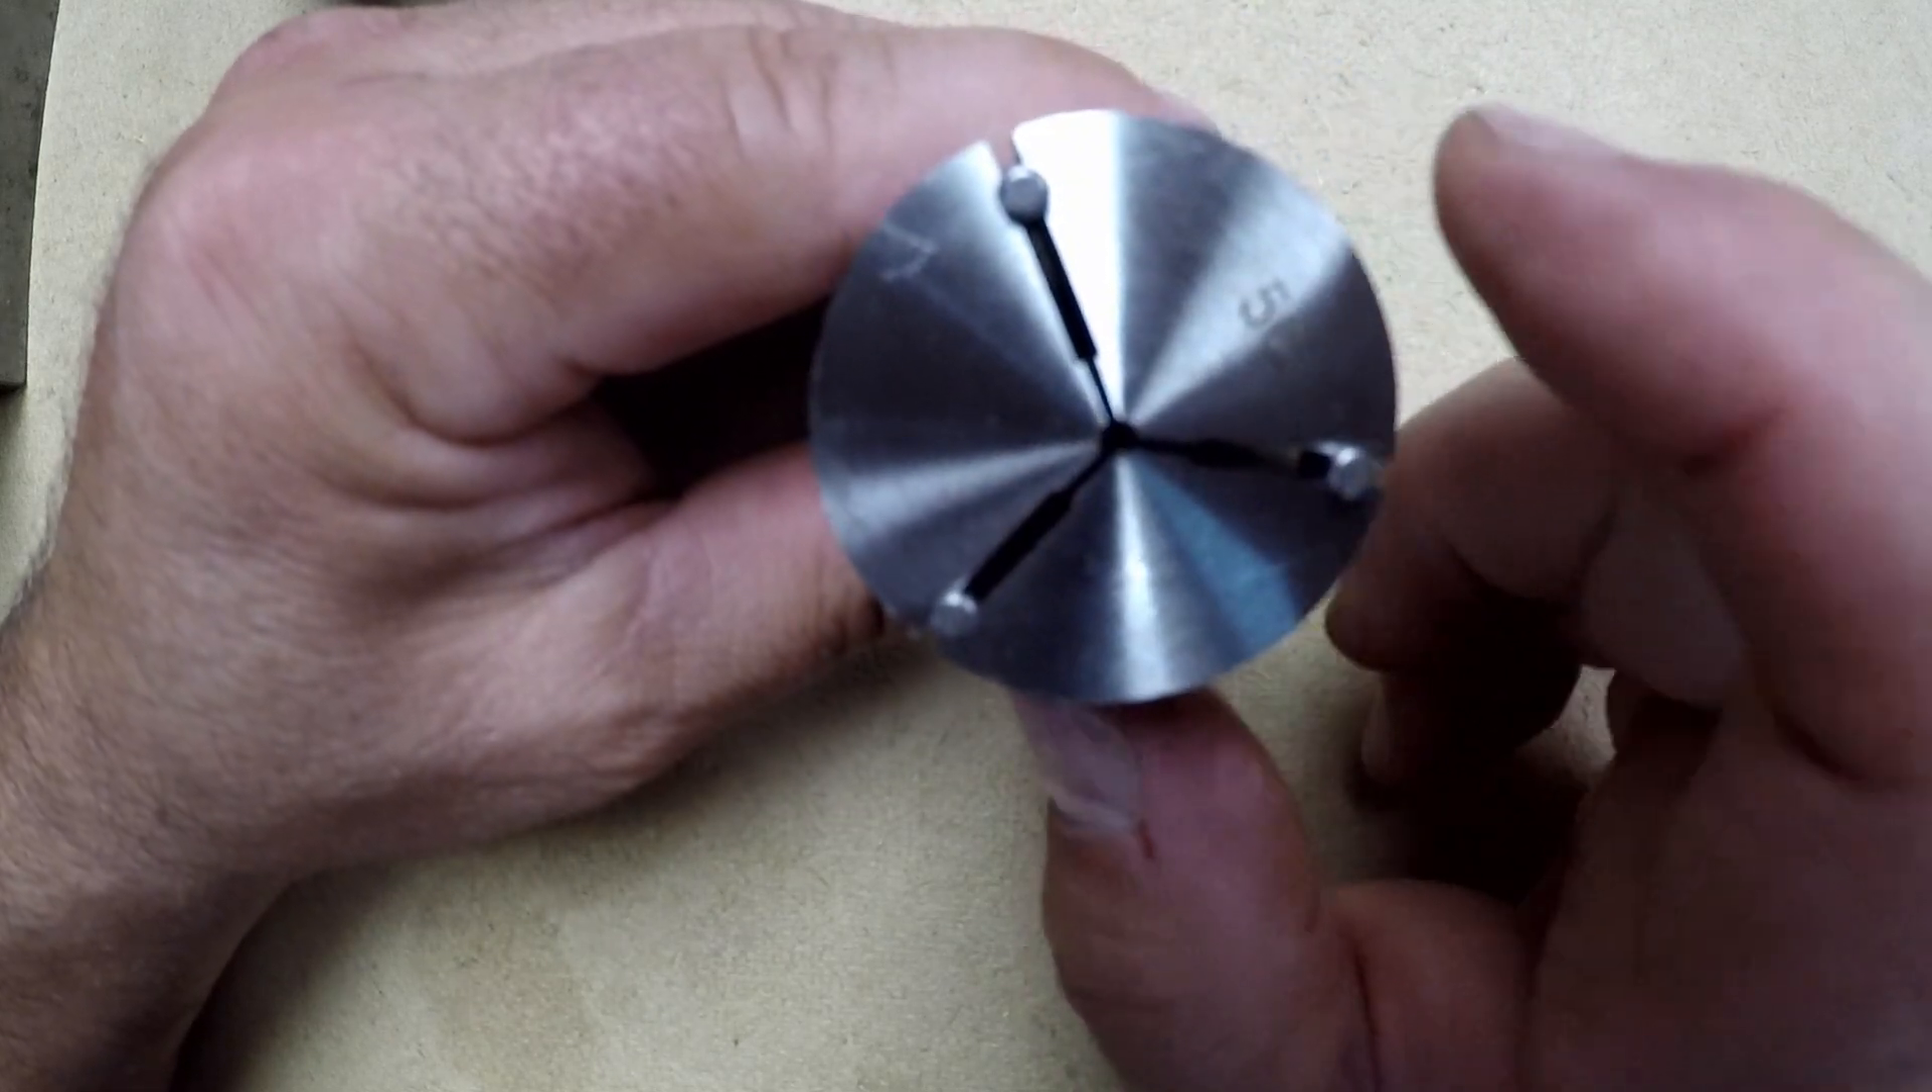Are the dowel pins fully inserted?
Yes.